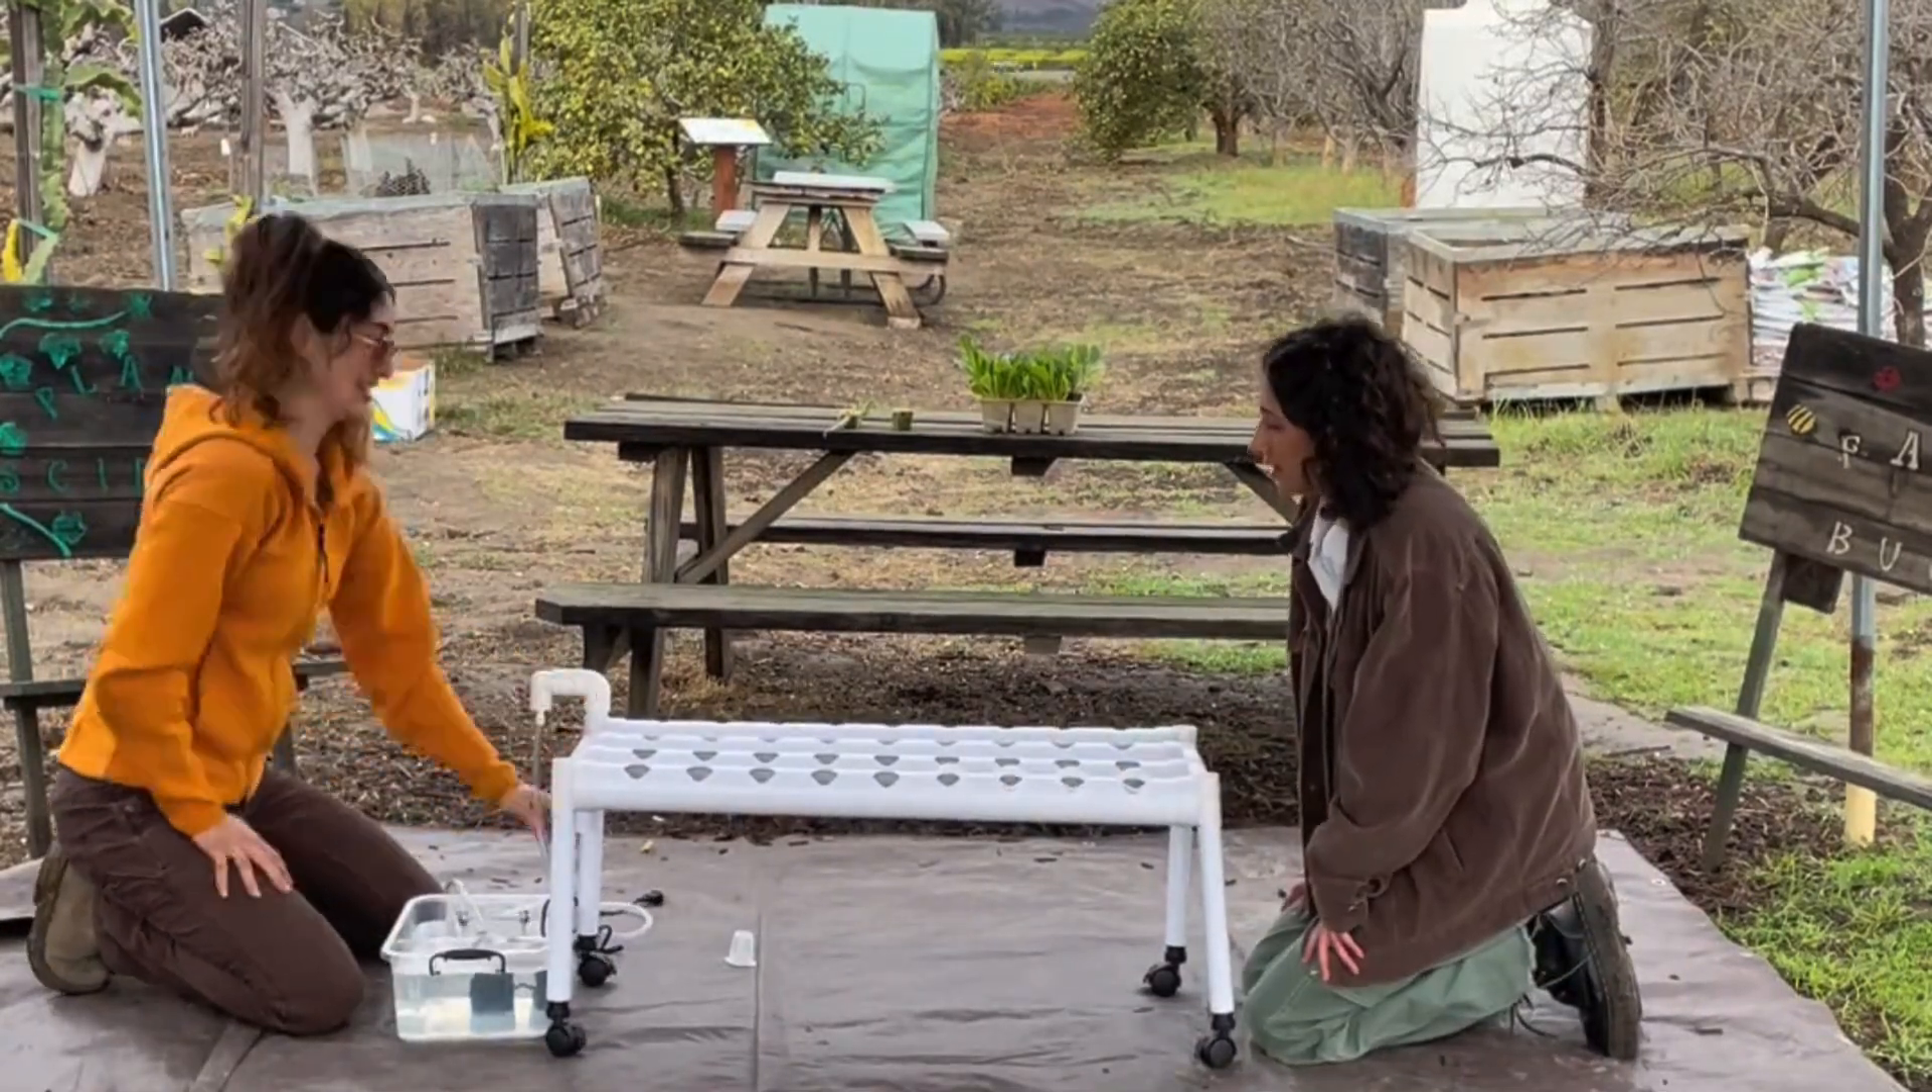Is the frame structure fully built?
Yes.